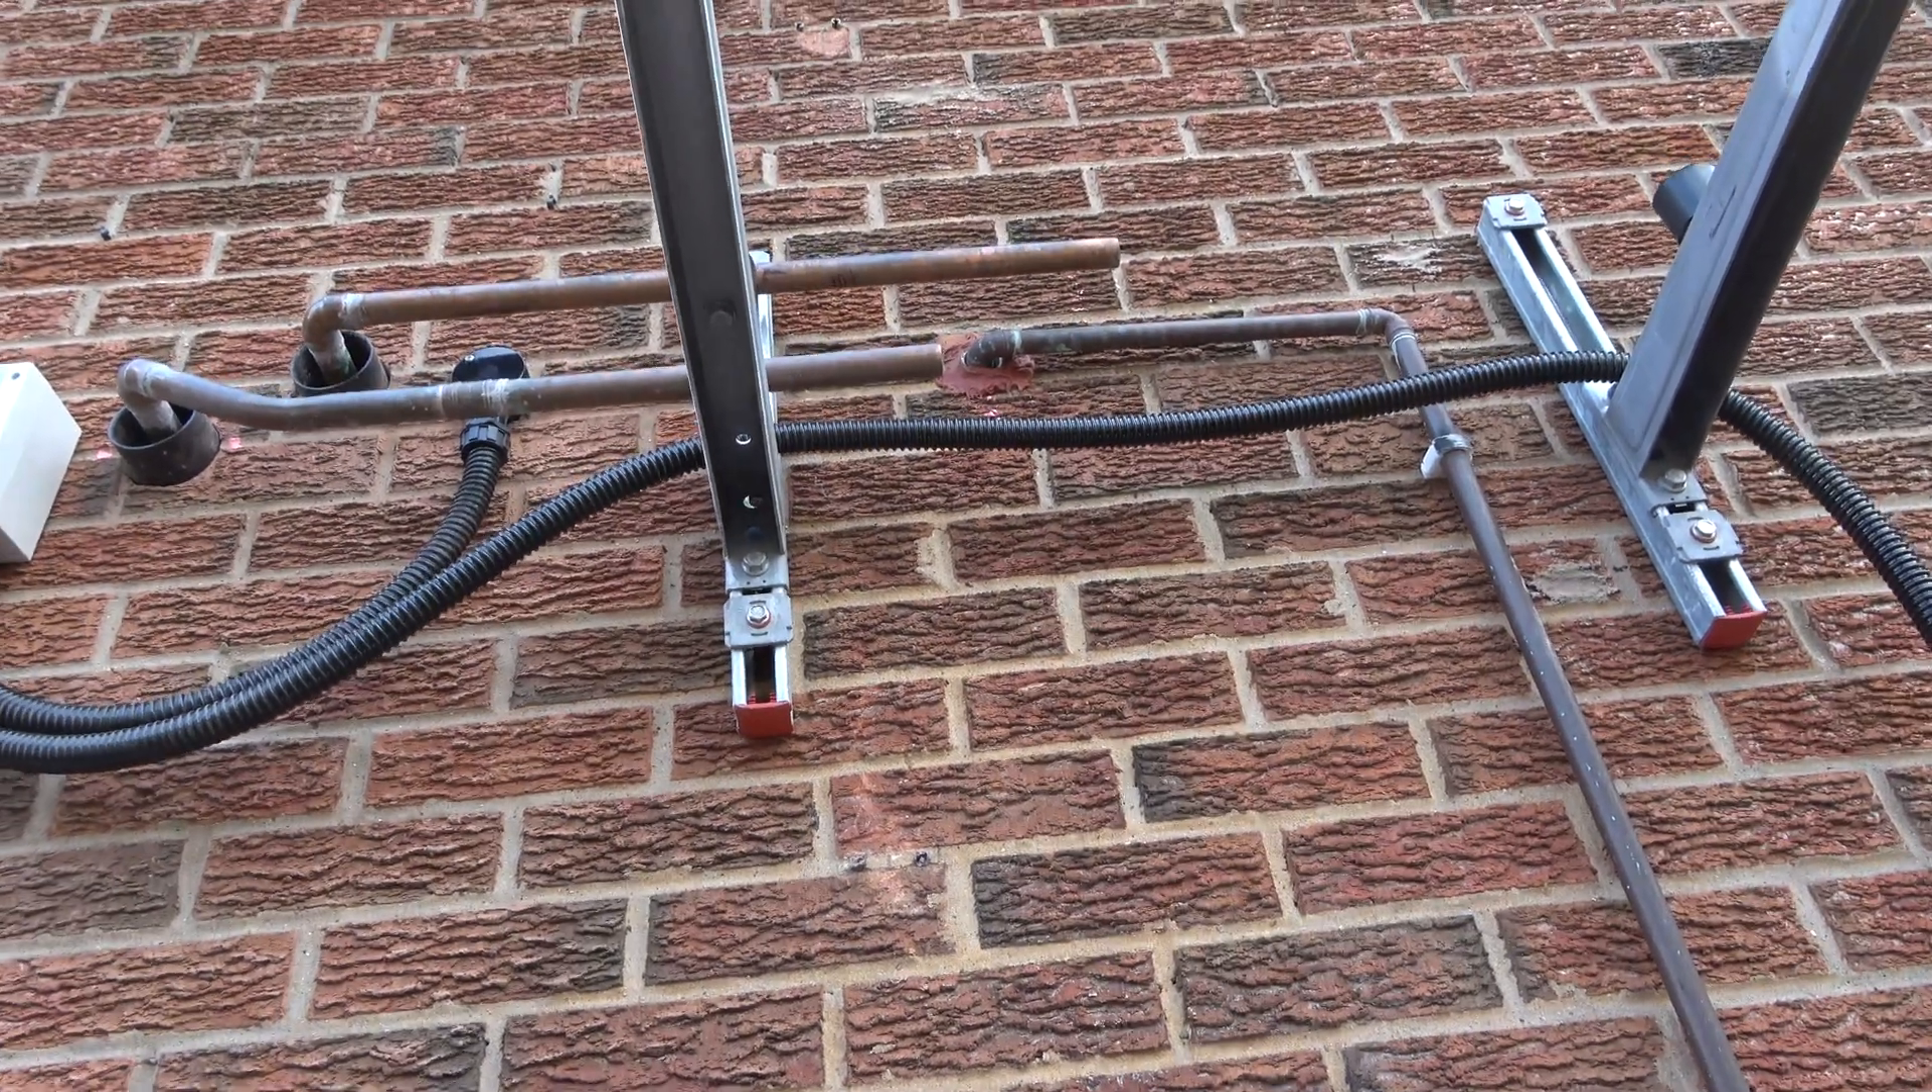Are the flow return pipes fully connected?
No.